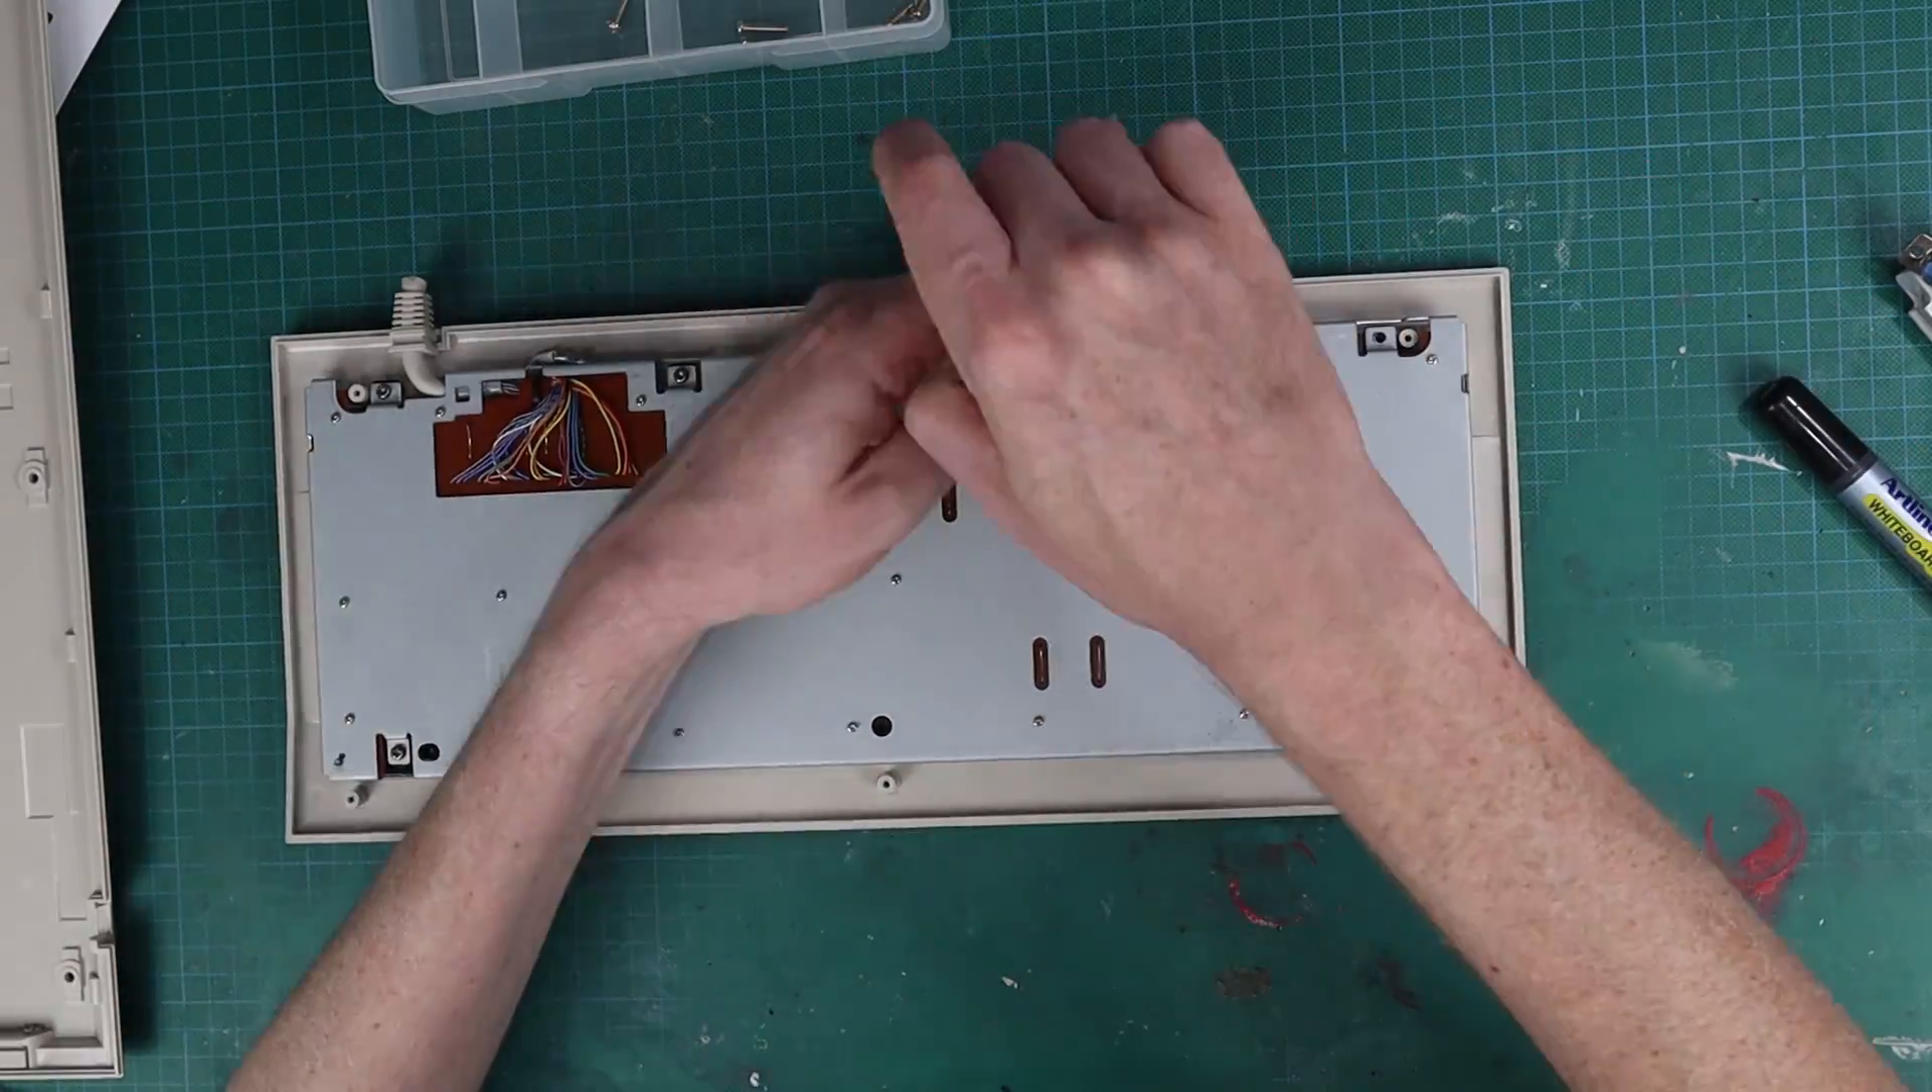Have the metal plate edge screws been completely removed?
No.